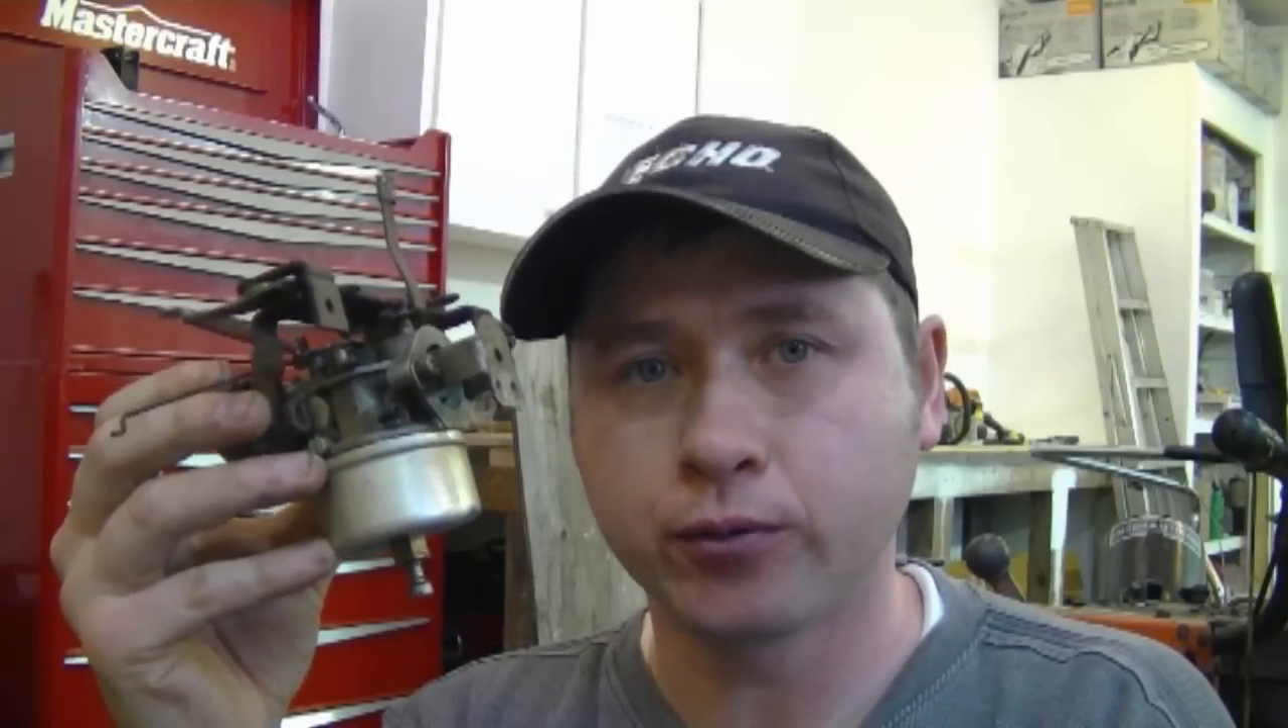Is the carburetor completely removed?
Yes.